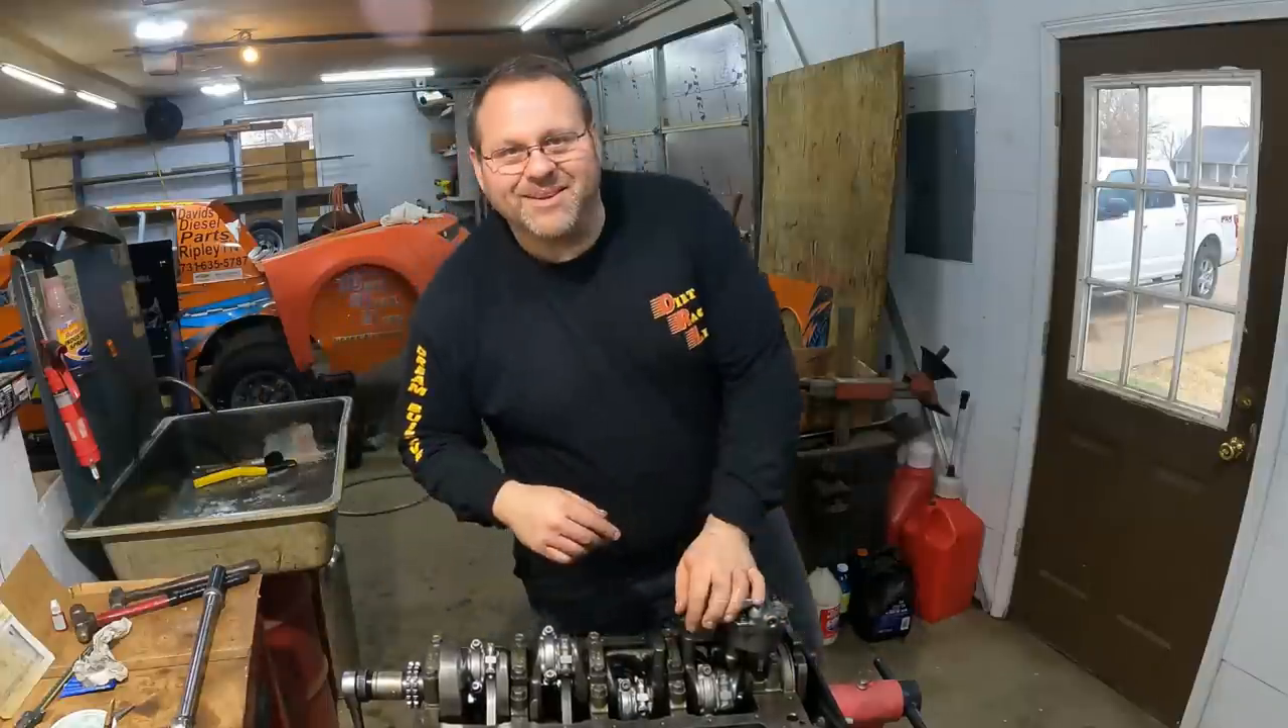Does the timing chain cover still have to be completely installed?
Yes.